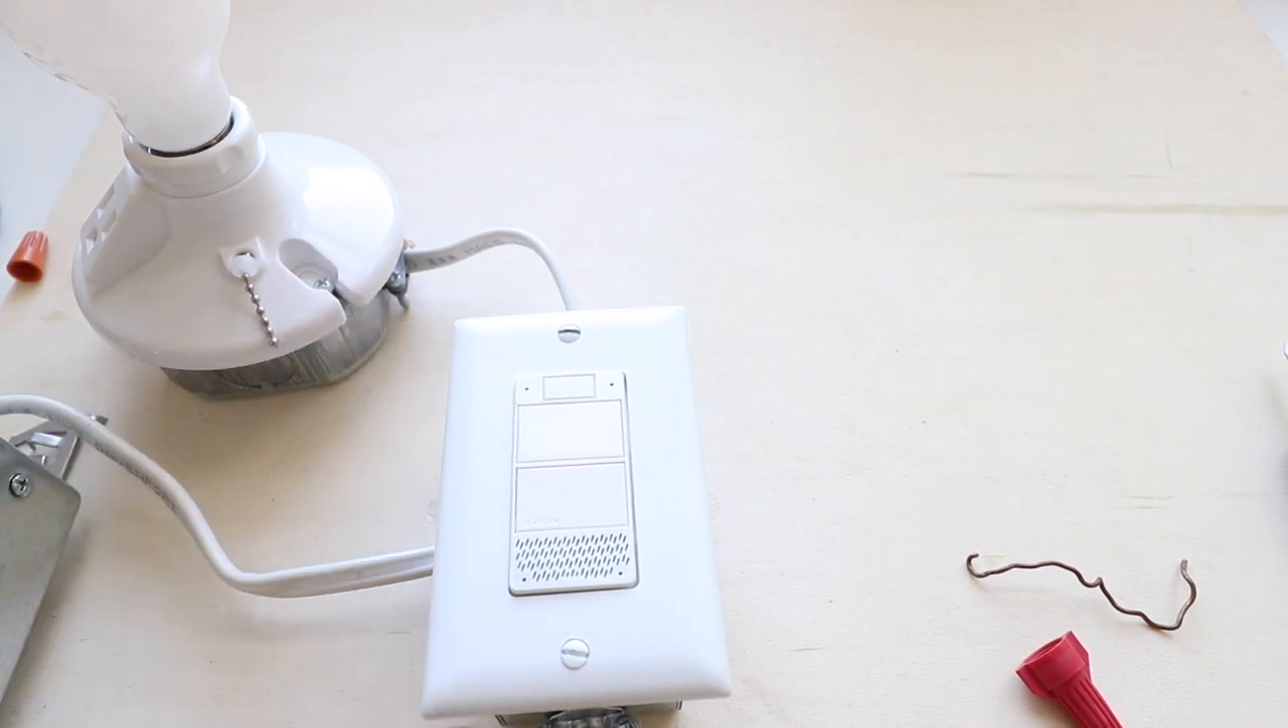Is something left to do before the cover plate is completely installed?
No.